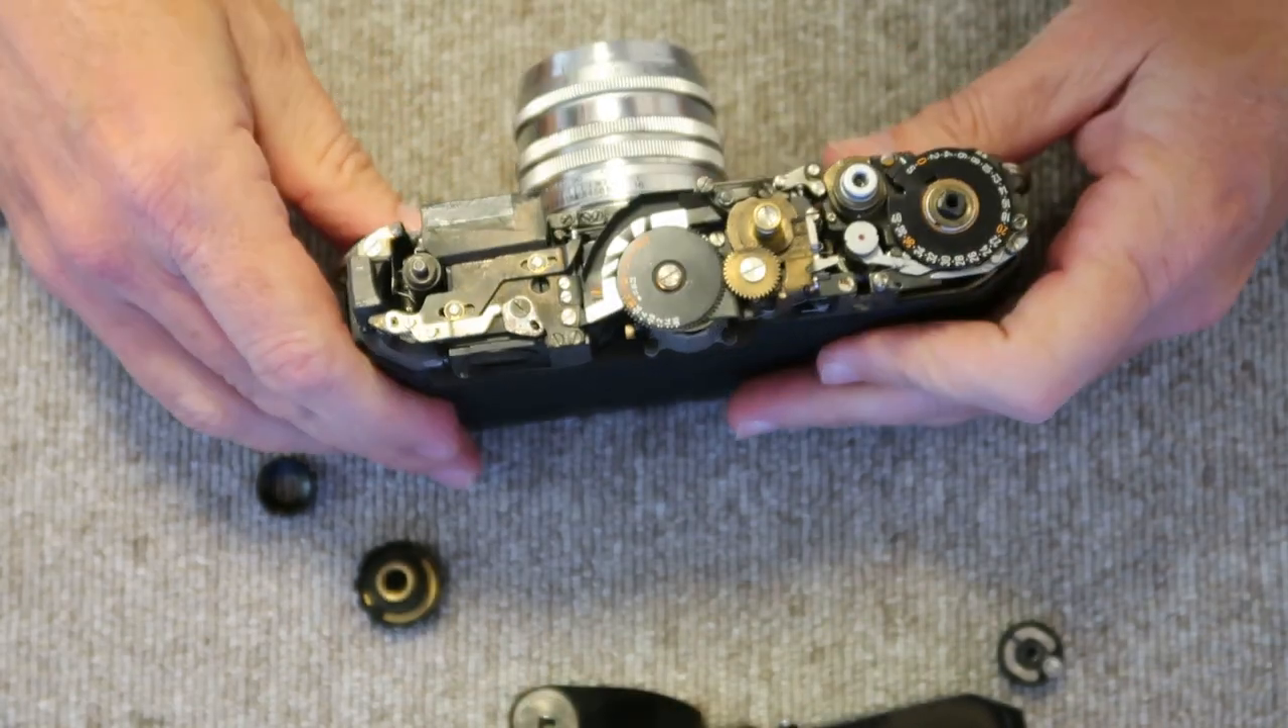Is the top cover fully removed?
Yes.